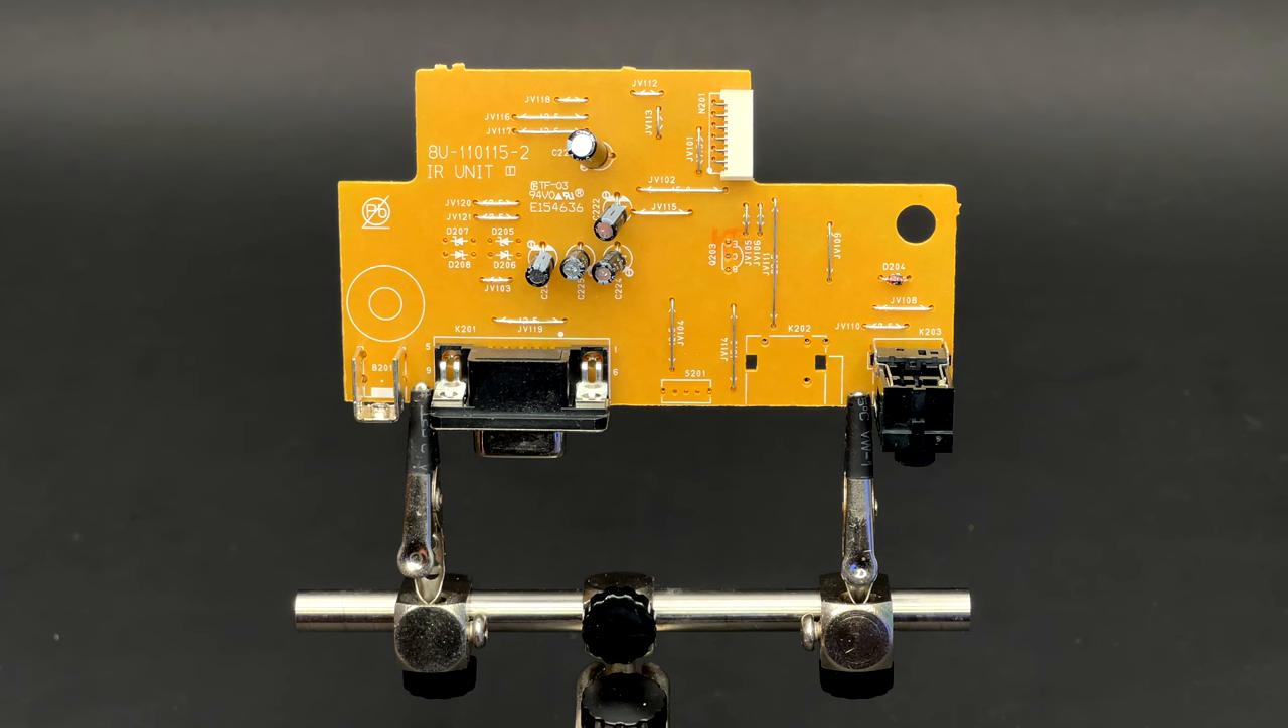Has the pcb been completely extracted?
Yes.